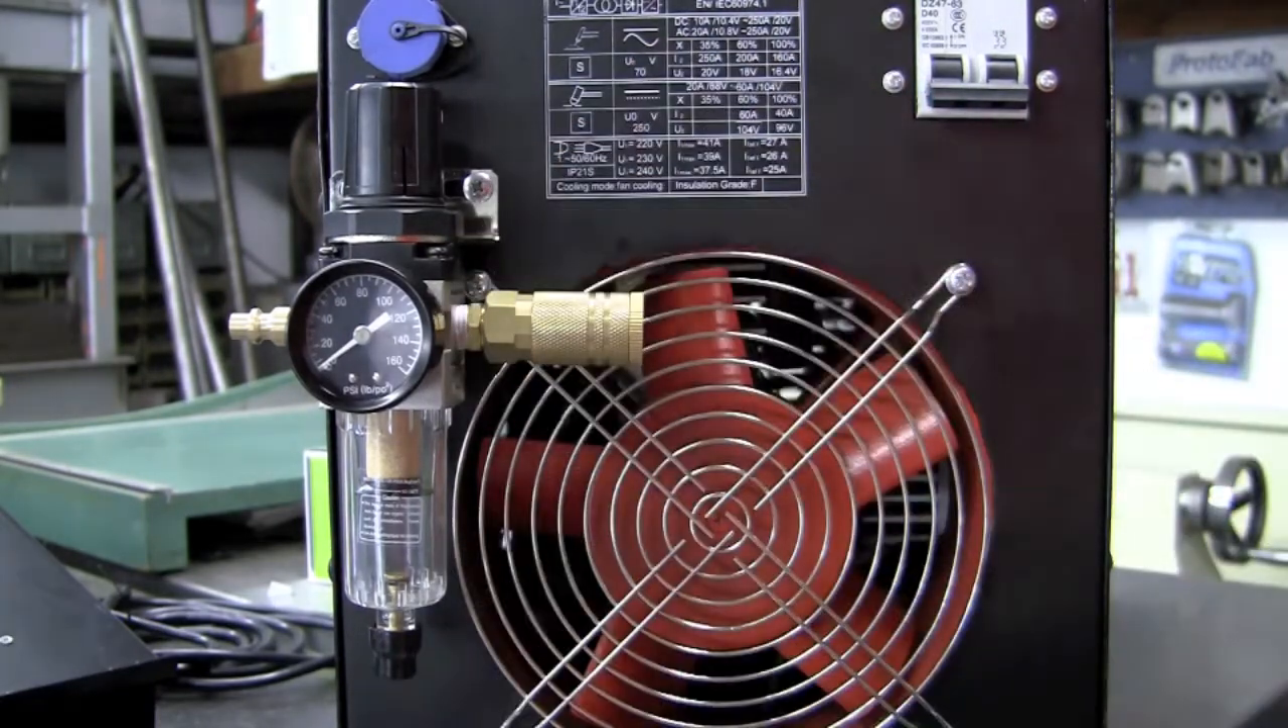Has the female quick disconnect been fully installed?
Yes.